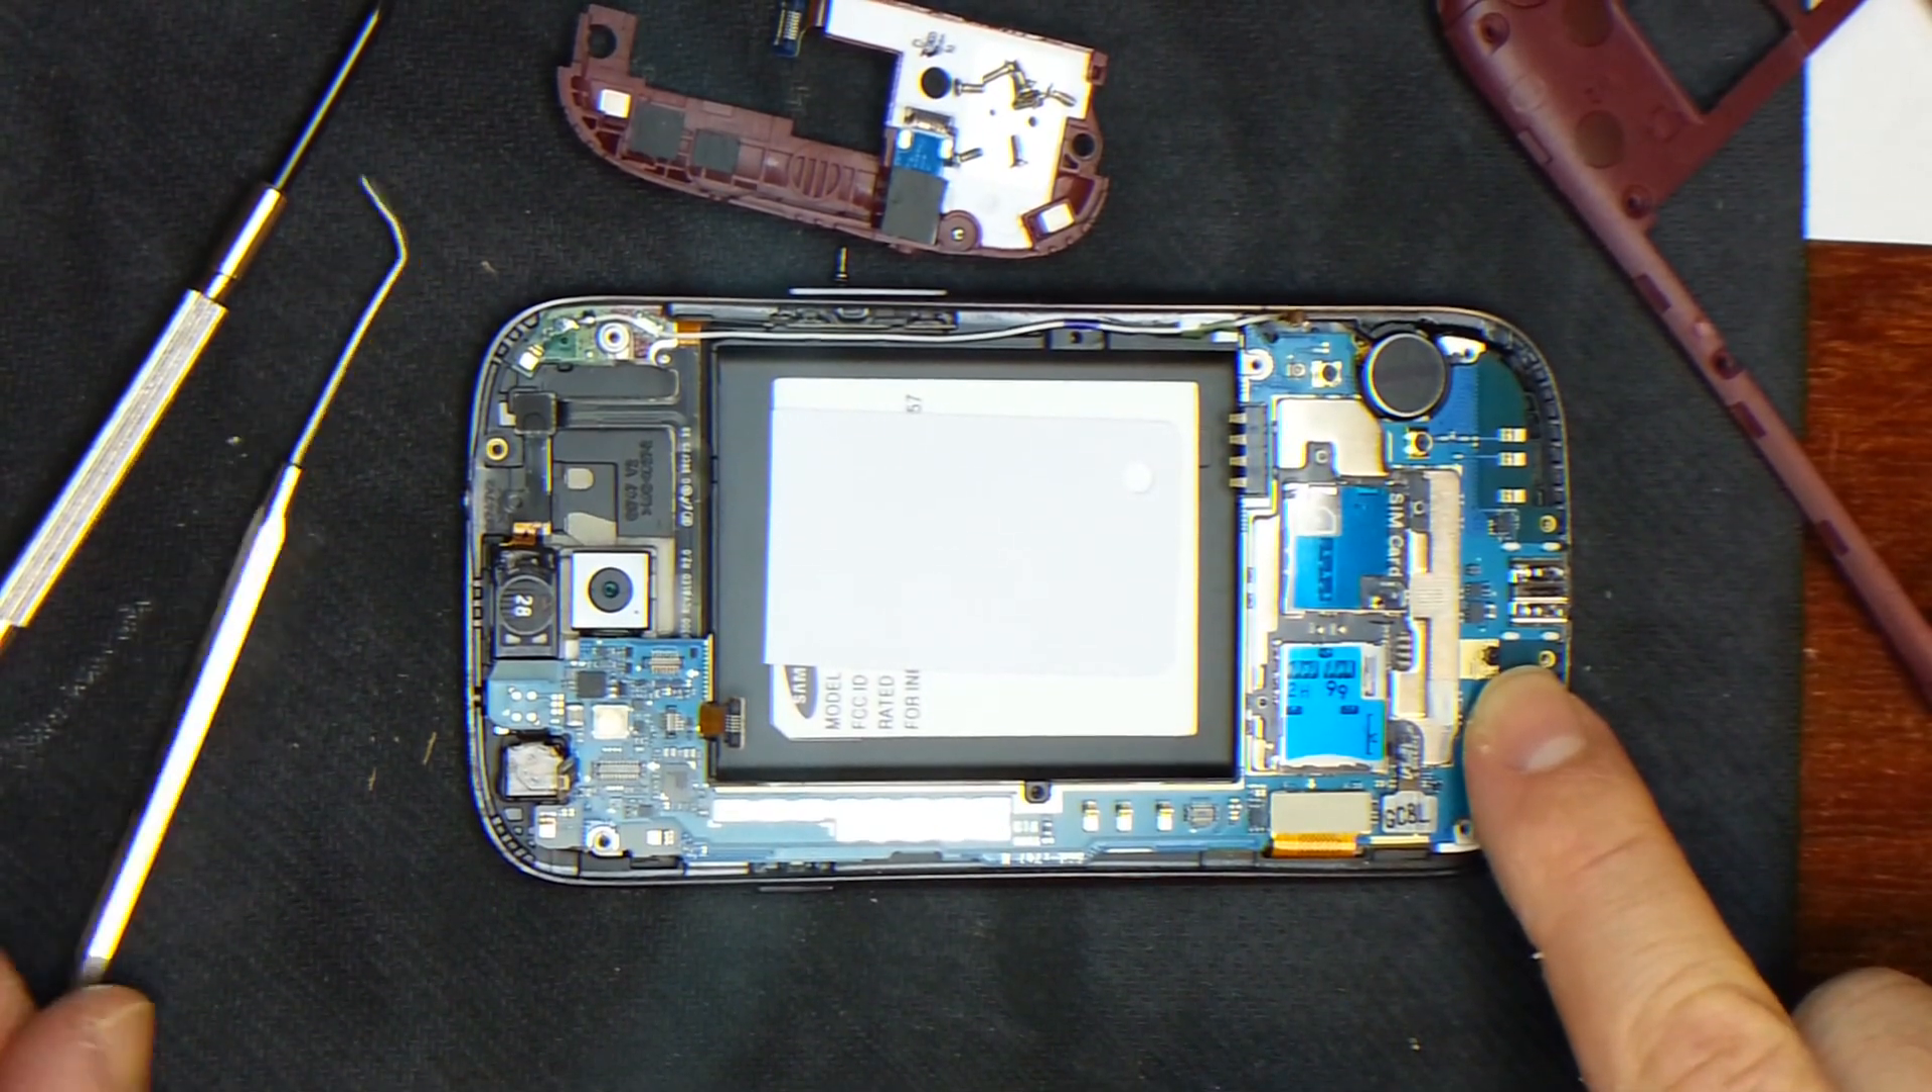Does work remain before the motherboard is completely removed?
Yes.